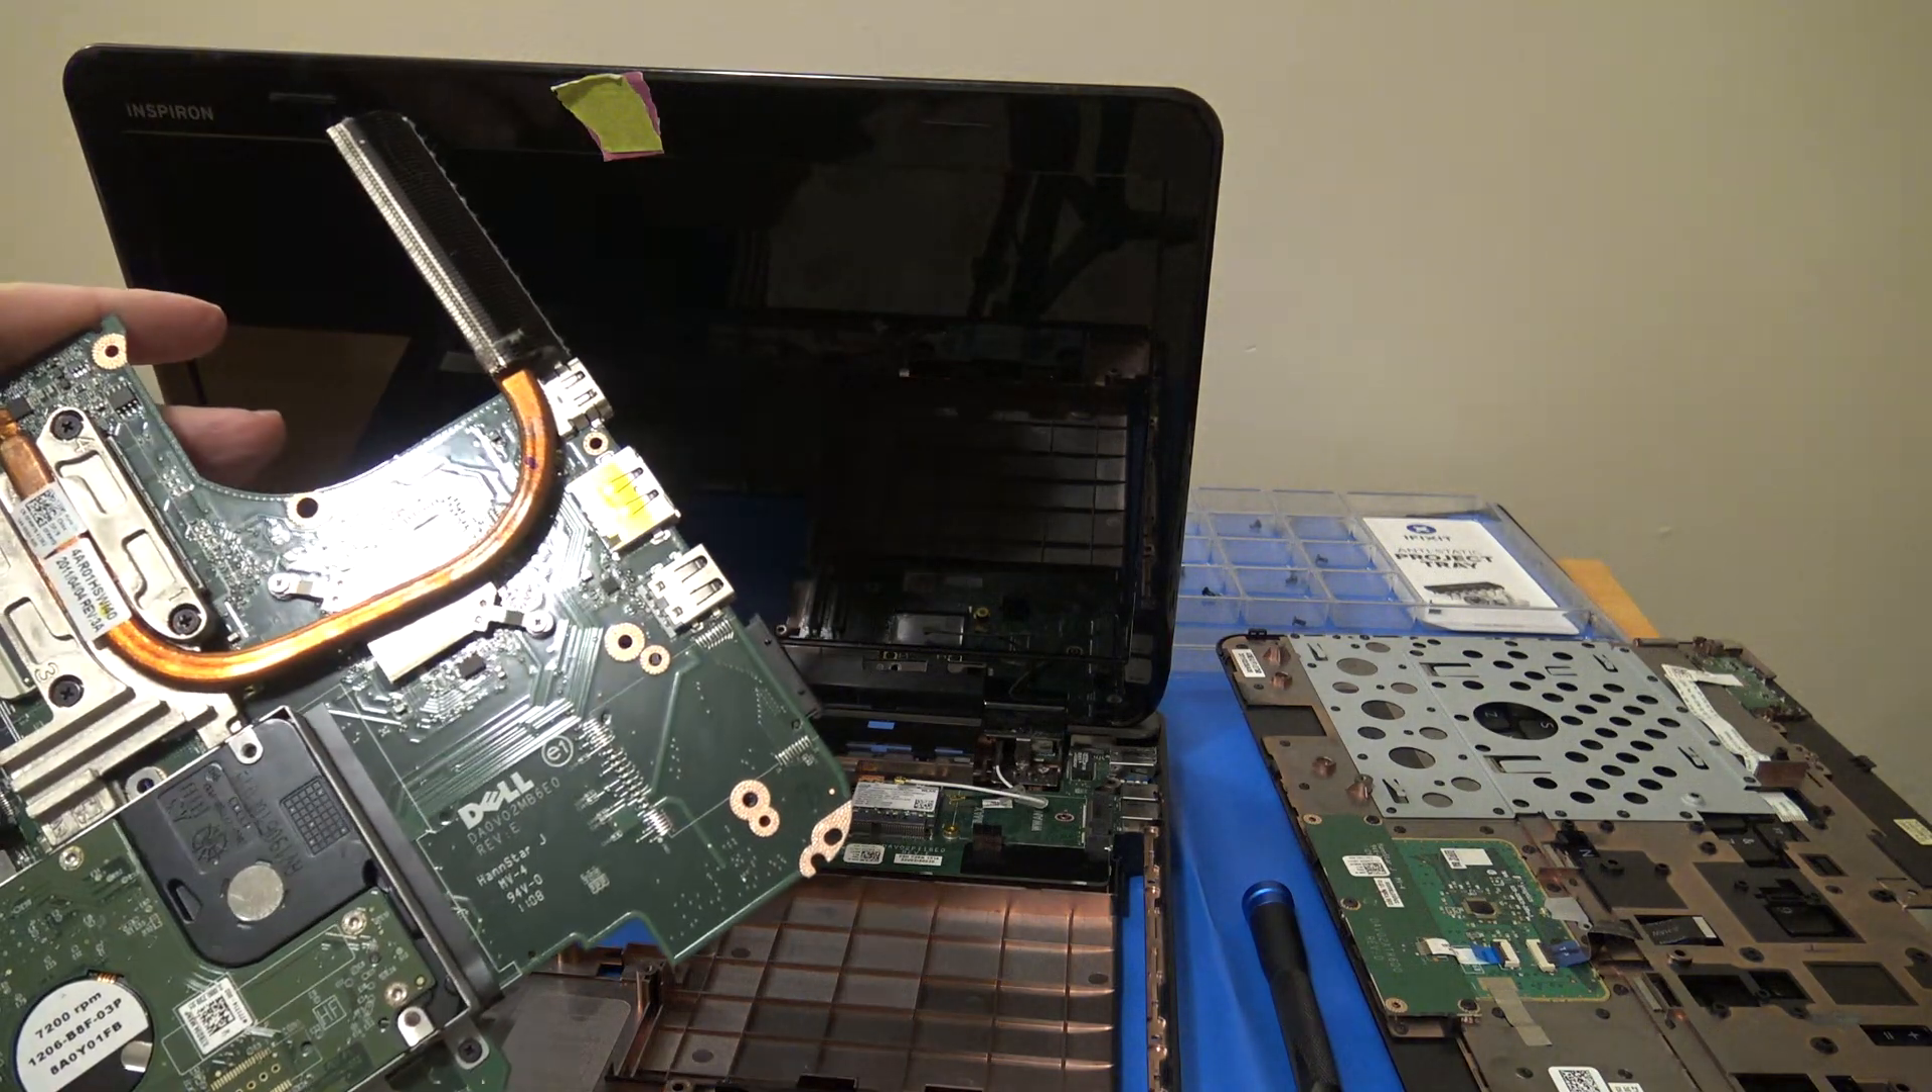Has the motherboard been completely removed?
Yes.